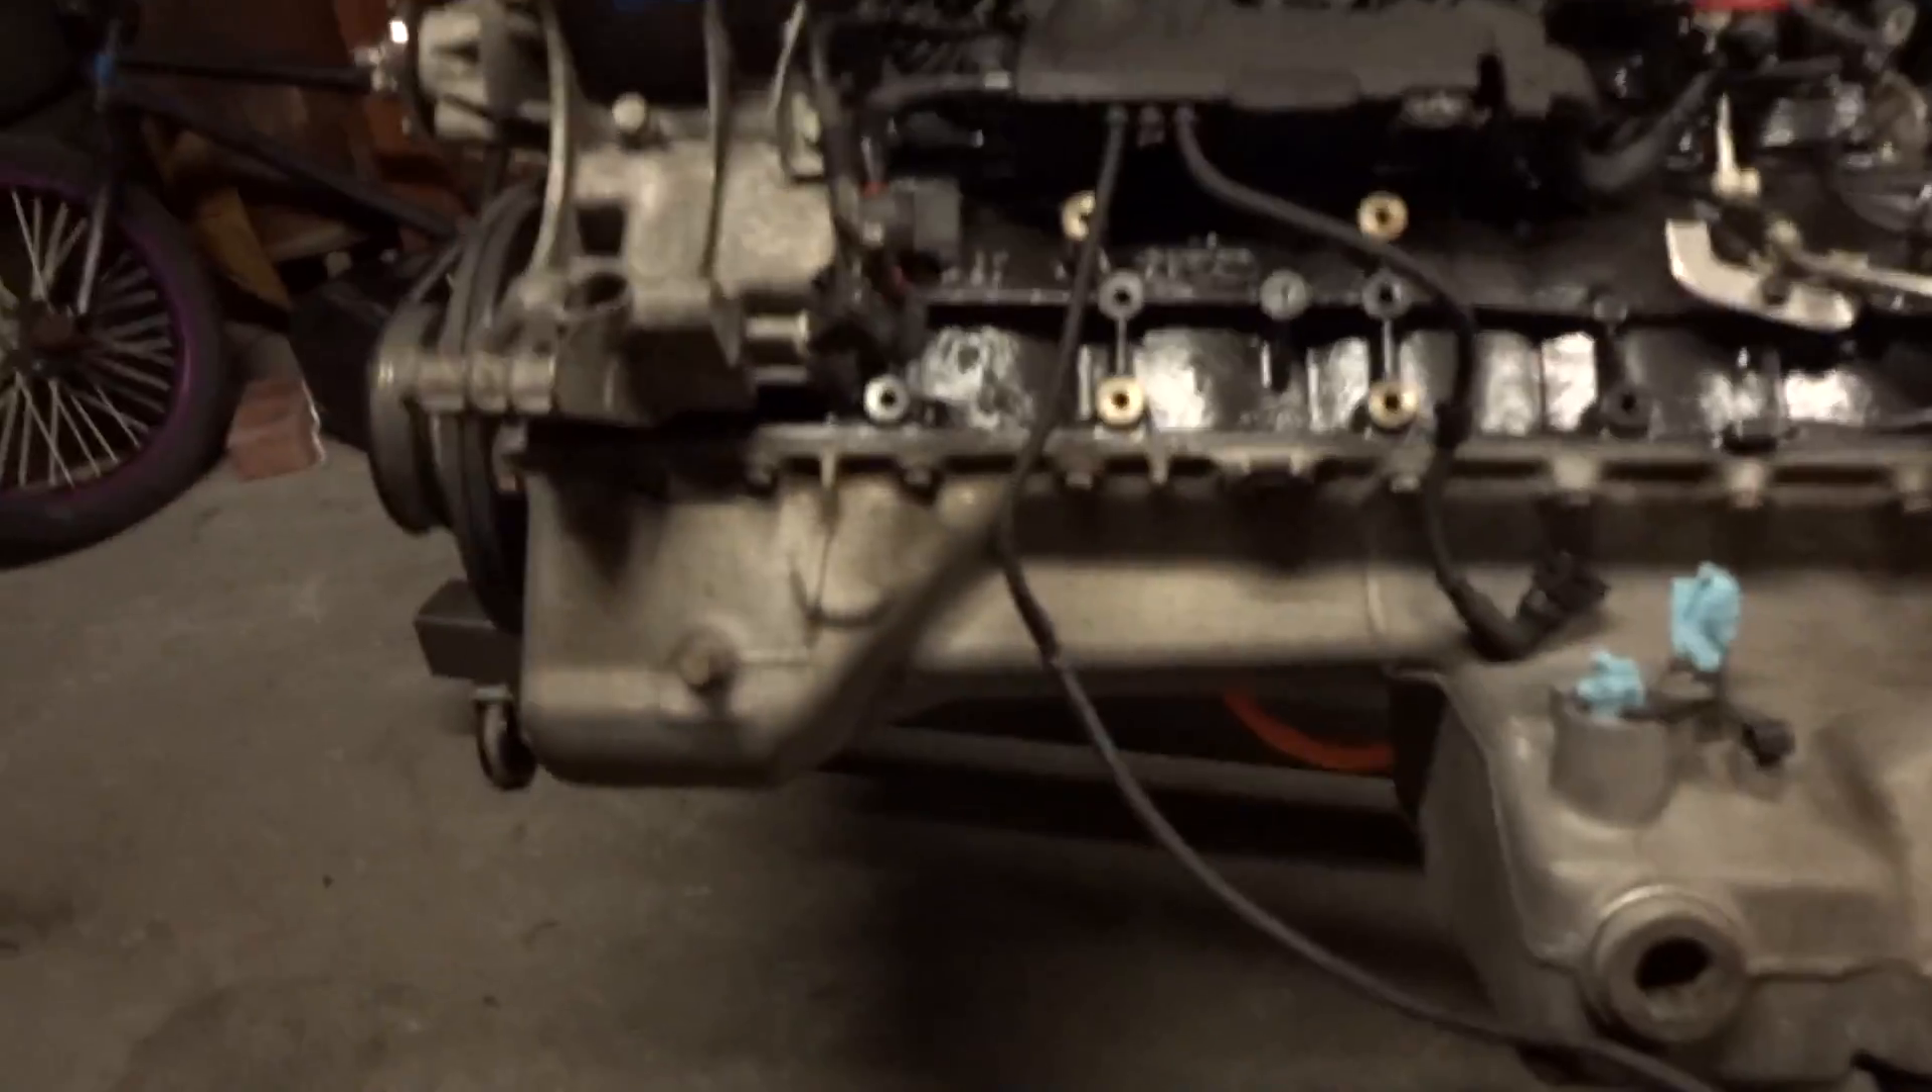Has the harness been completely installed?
No.